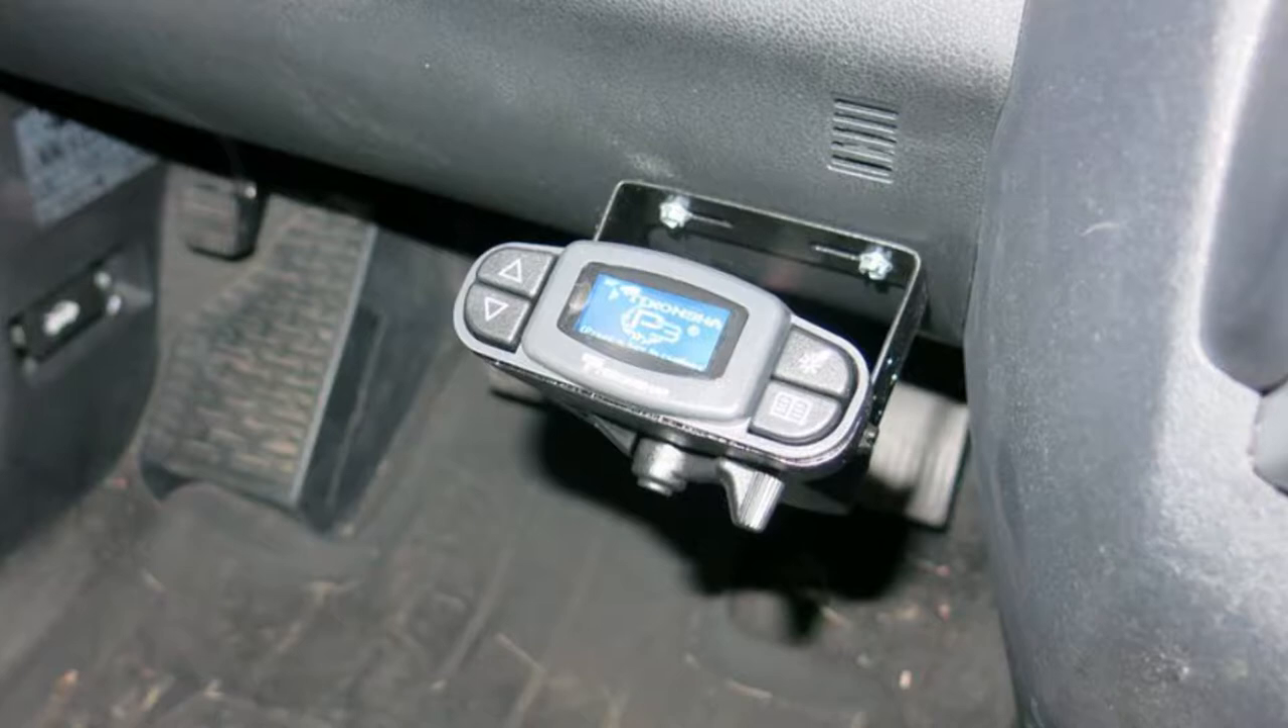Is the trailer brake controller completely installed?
Yes.